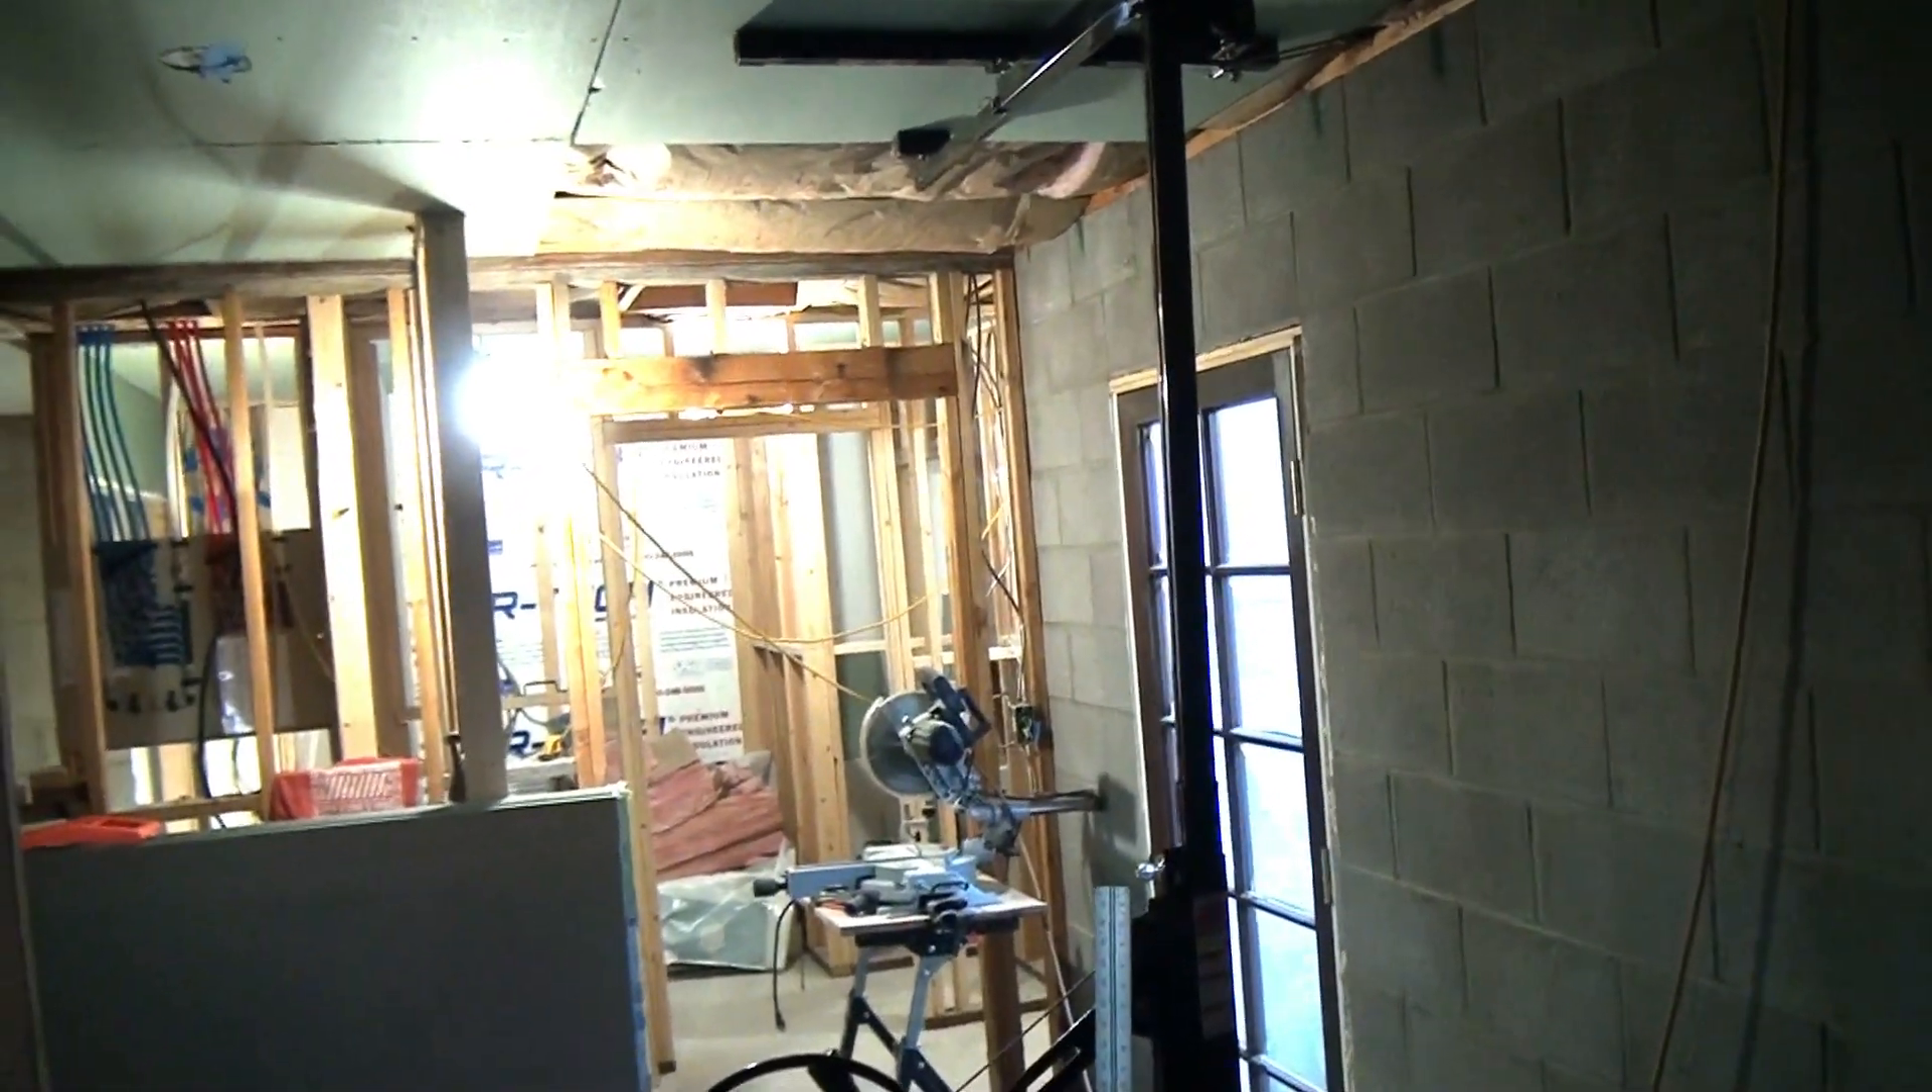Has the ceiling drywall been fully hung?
No.